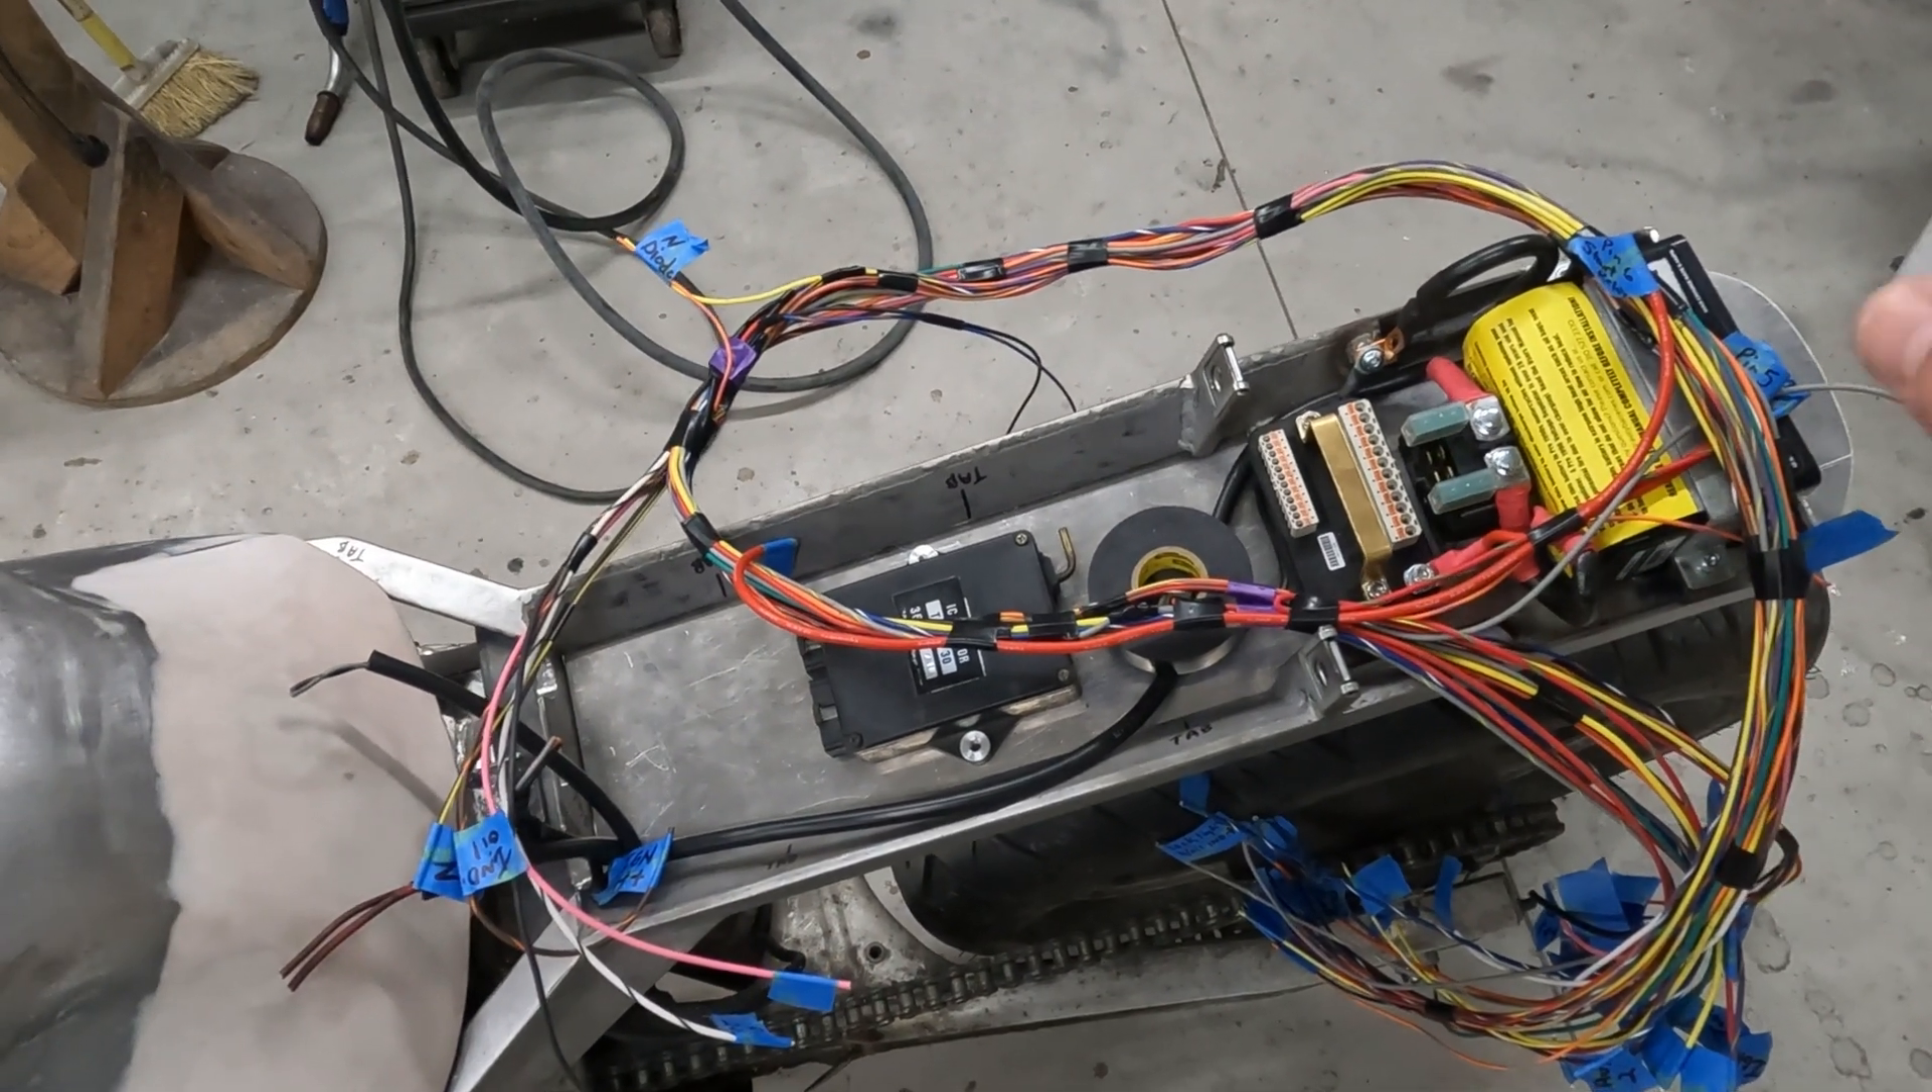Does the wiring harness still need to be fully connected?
Yes.